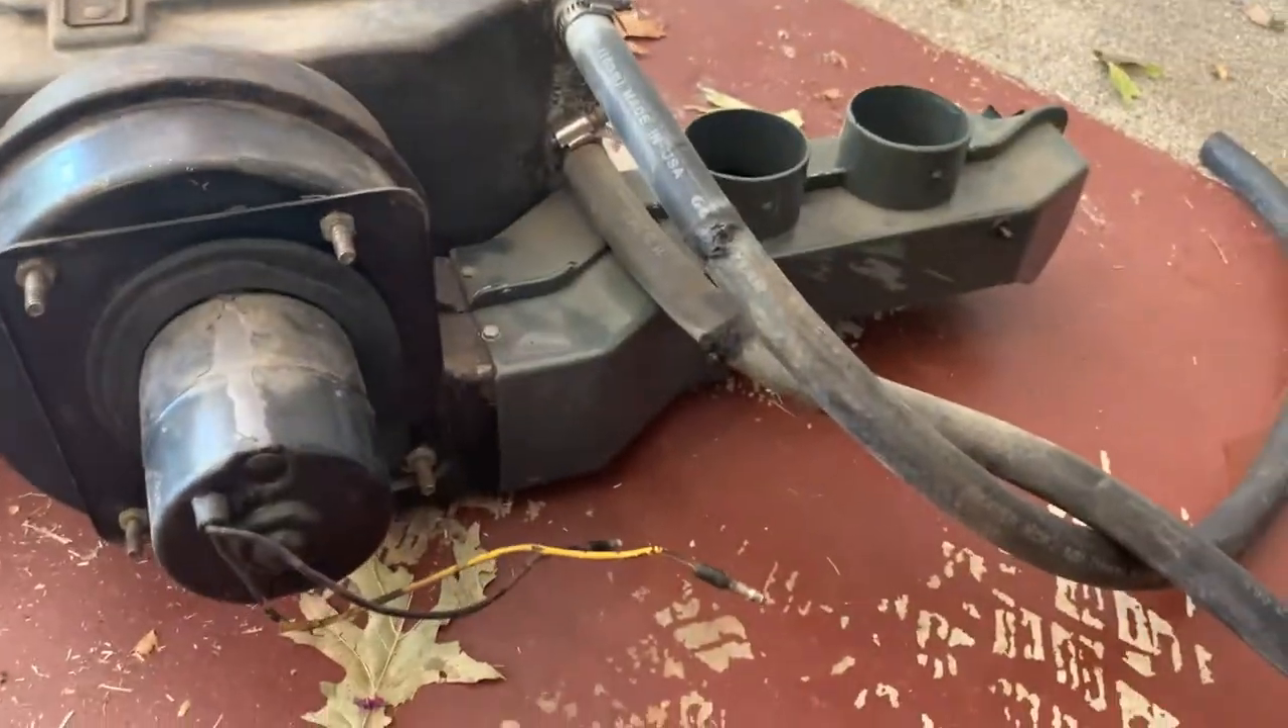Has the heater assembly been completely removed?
Yes.